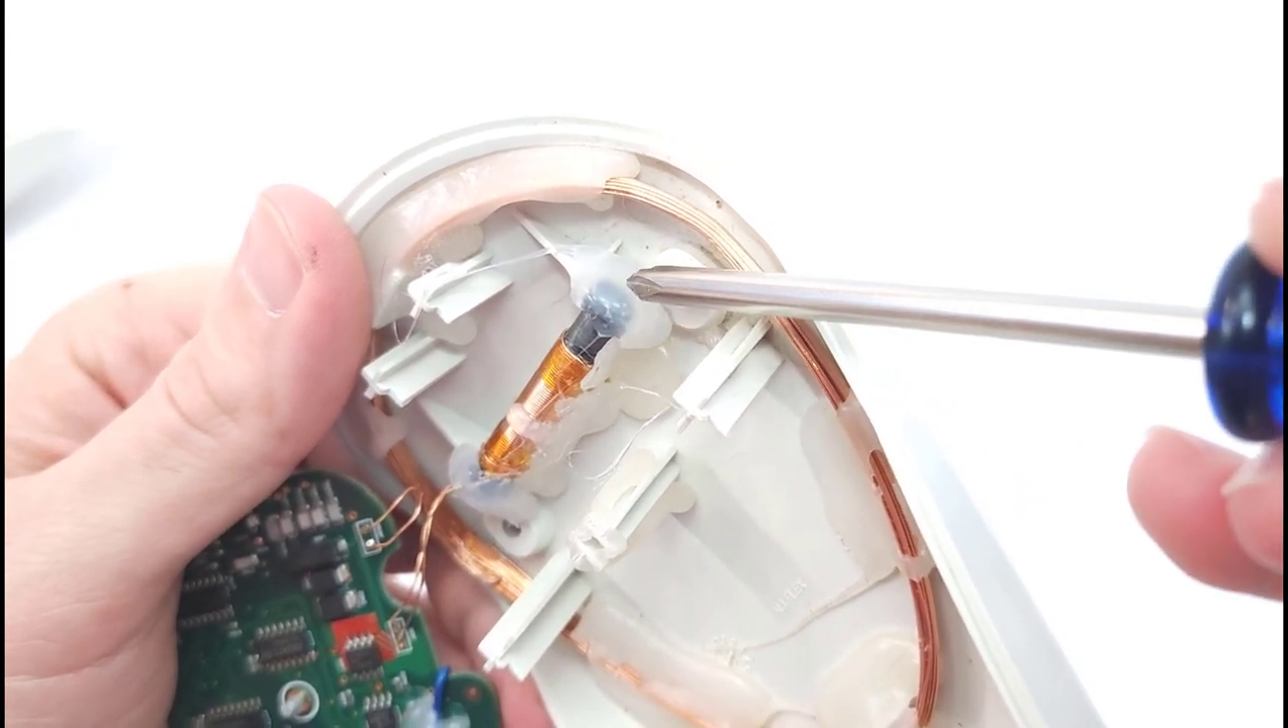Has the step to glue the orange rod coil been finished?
Yes.